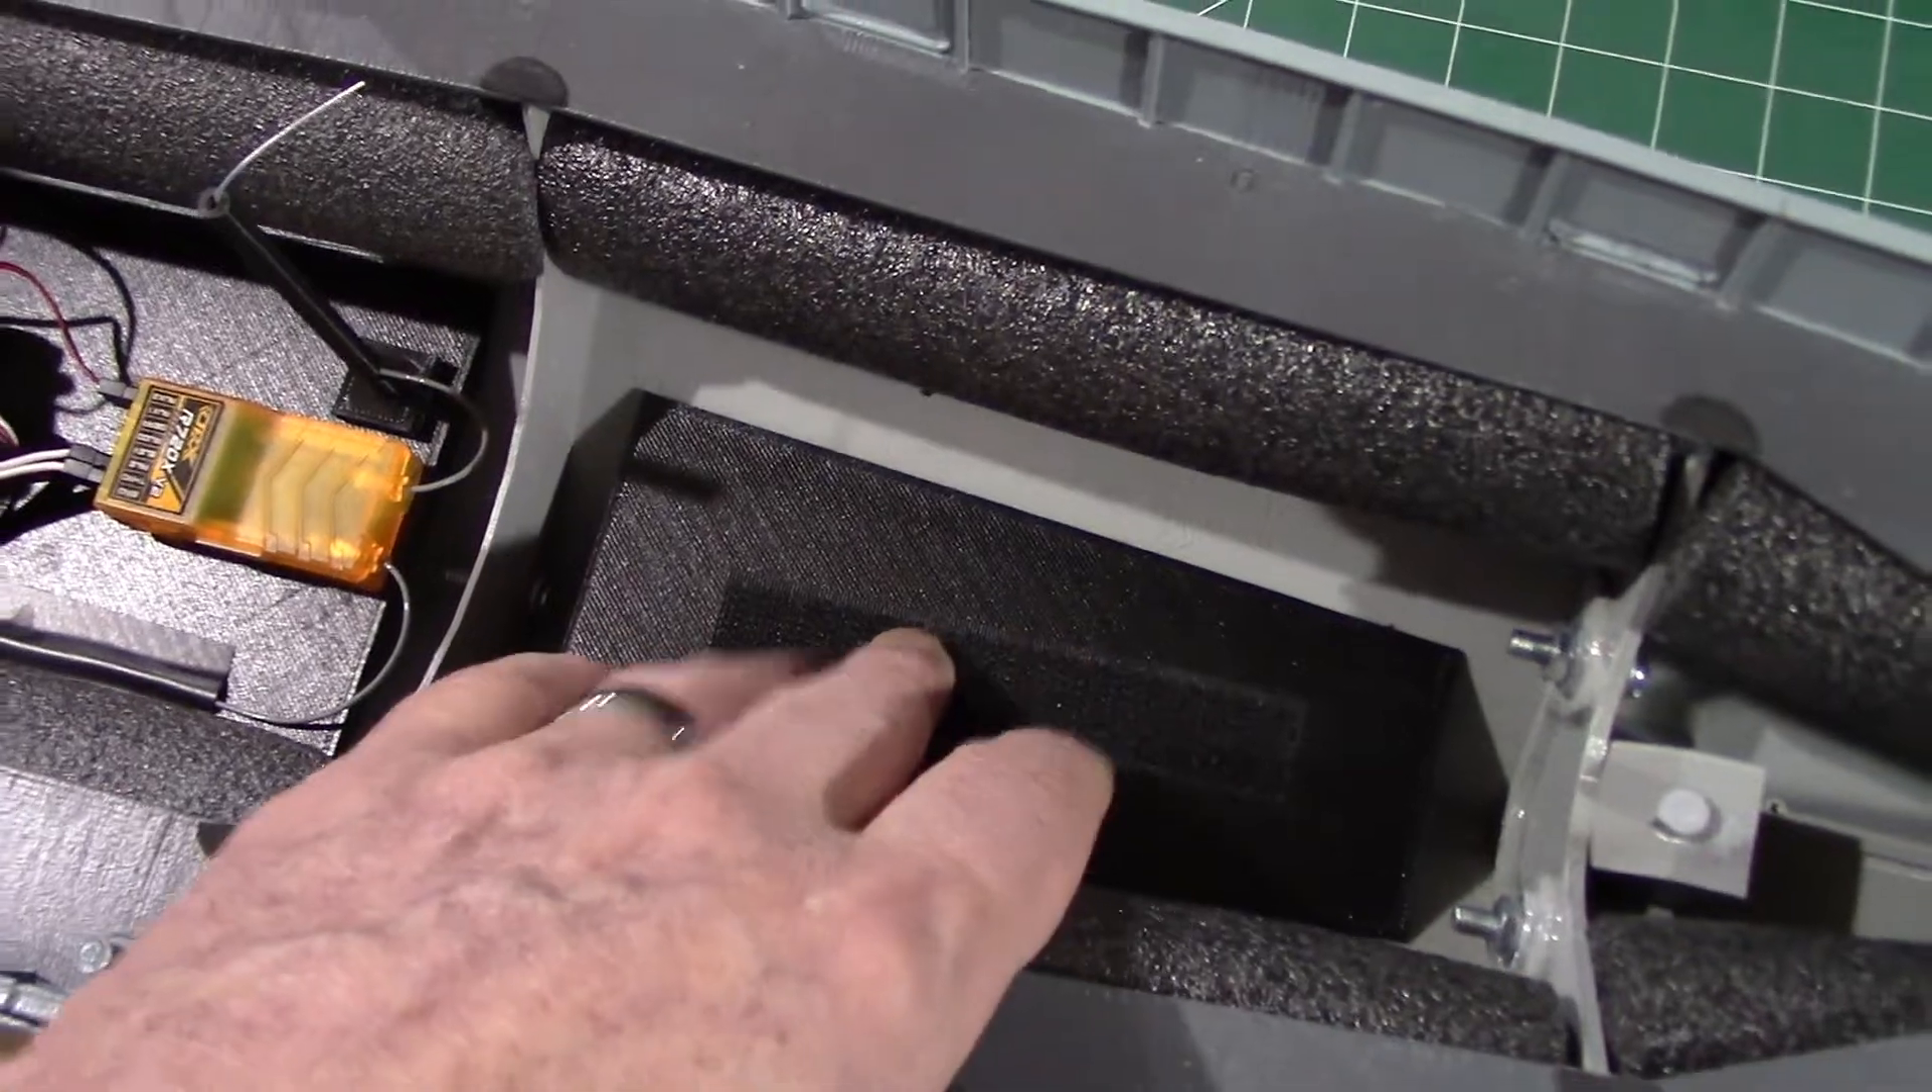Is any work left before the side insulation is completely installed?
No.